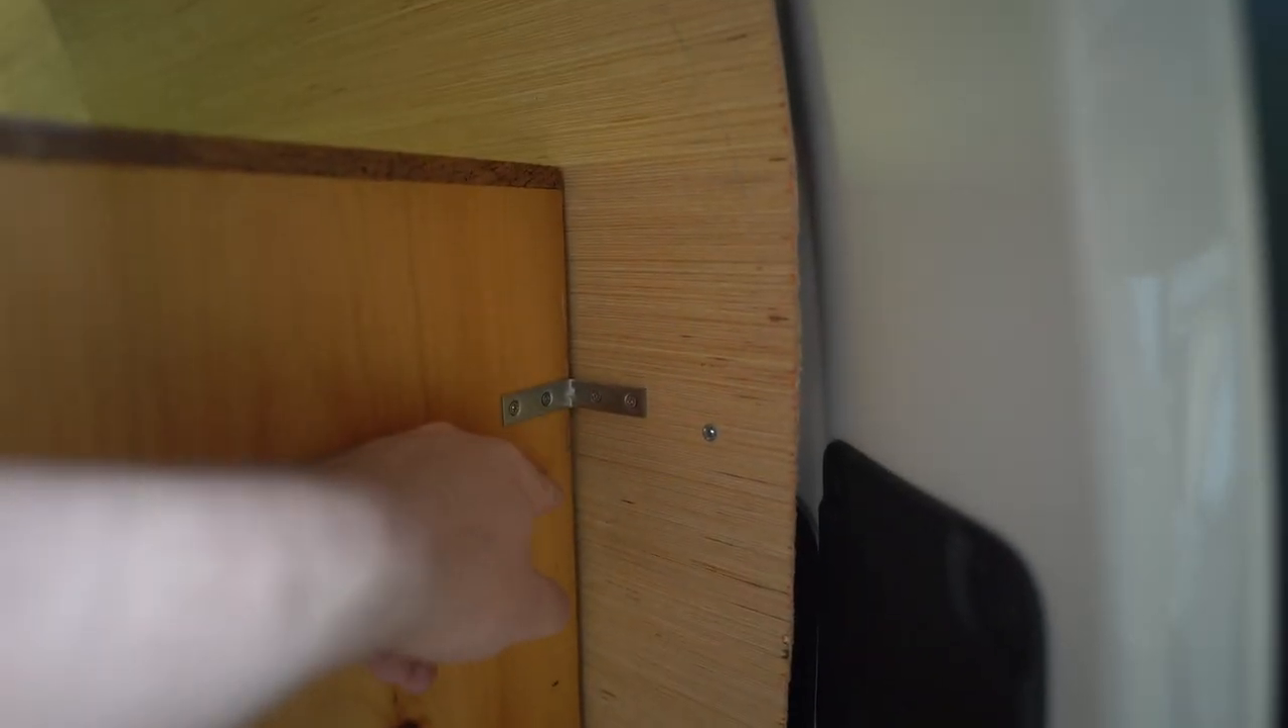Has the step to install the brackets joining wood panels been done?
Yes.